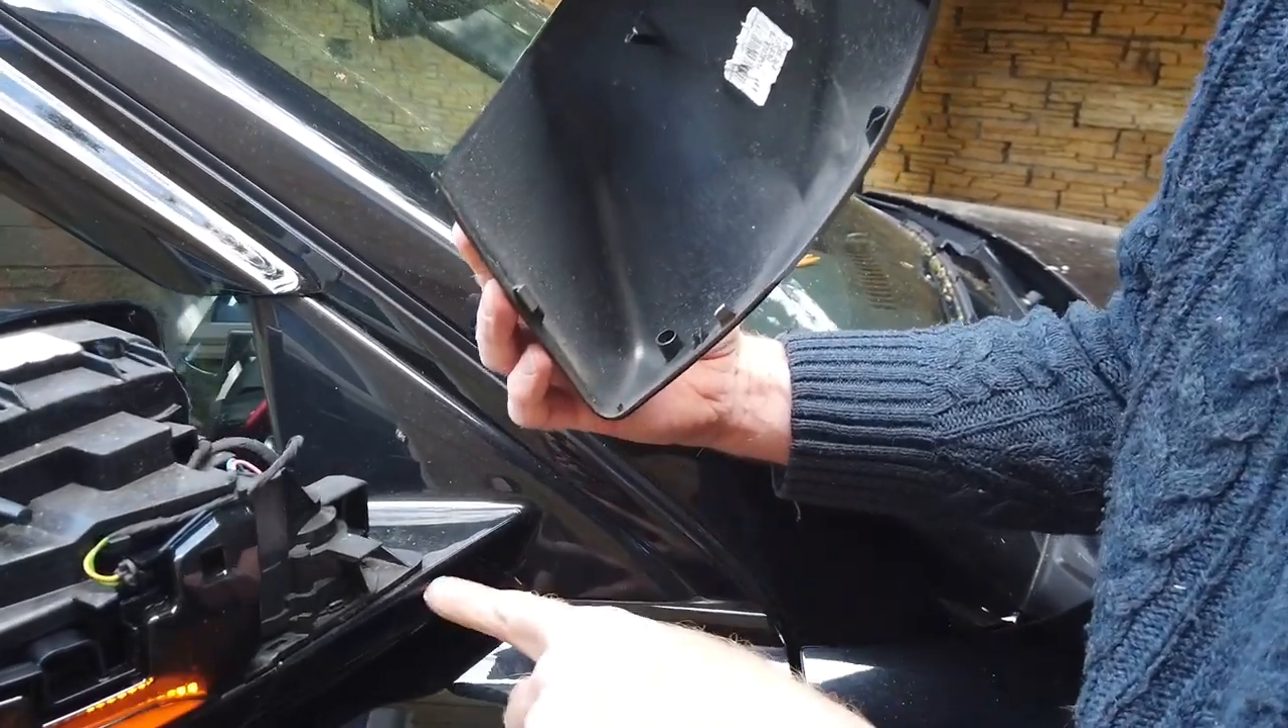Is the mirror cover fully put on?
No.